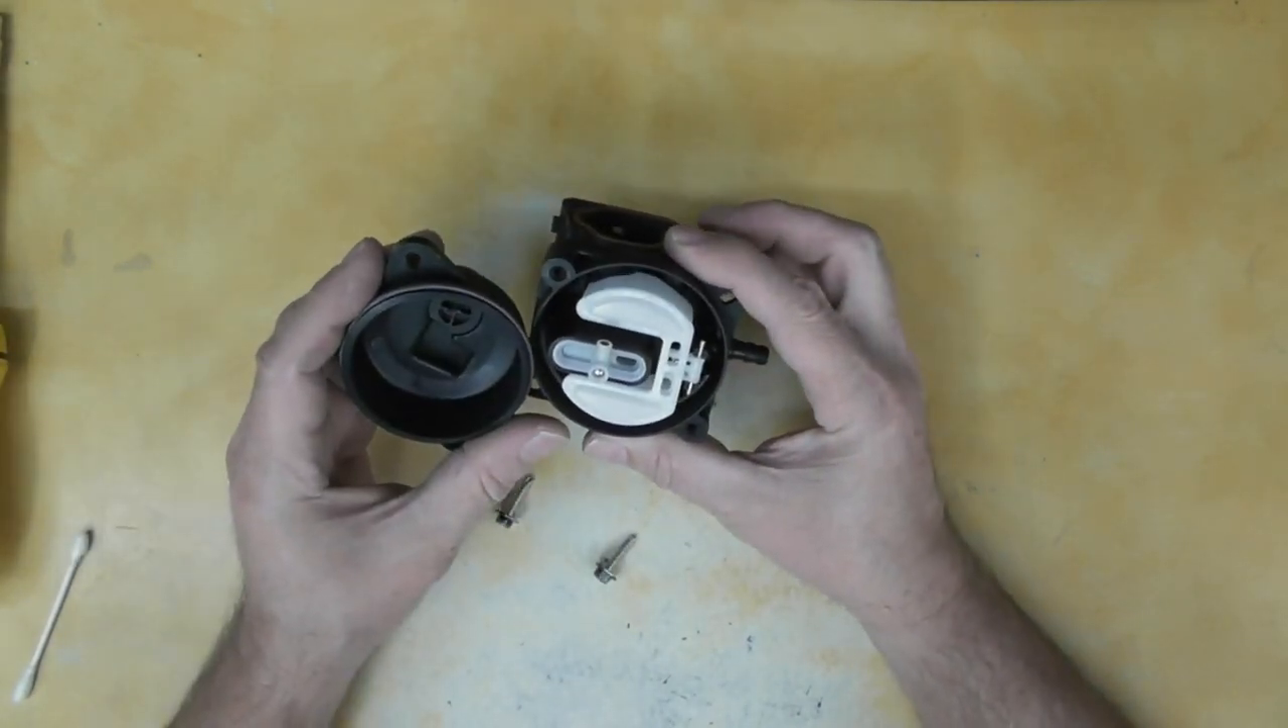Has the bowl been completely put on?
No.